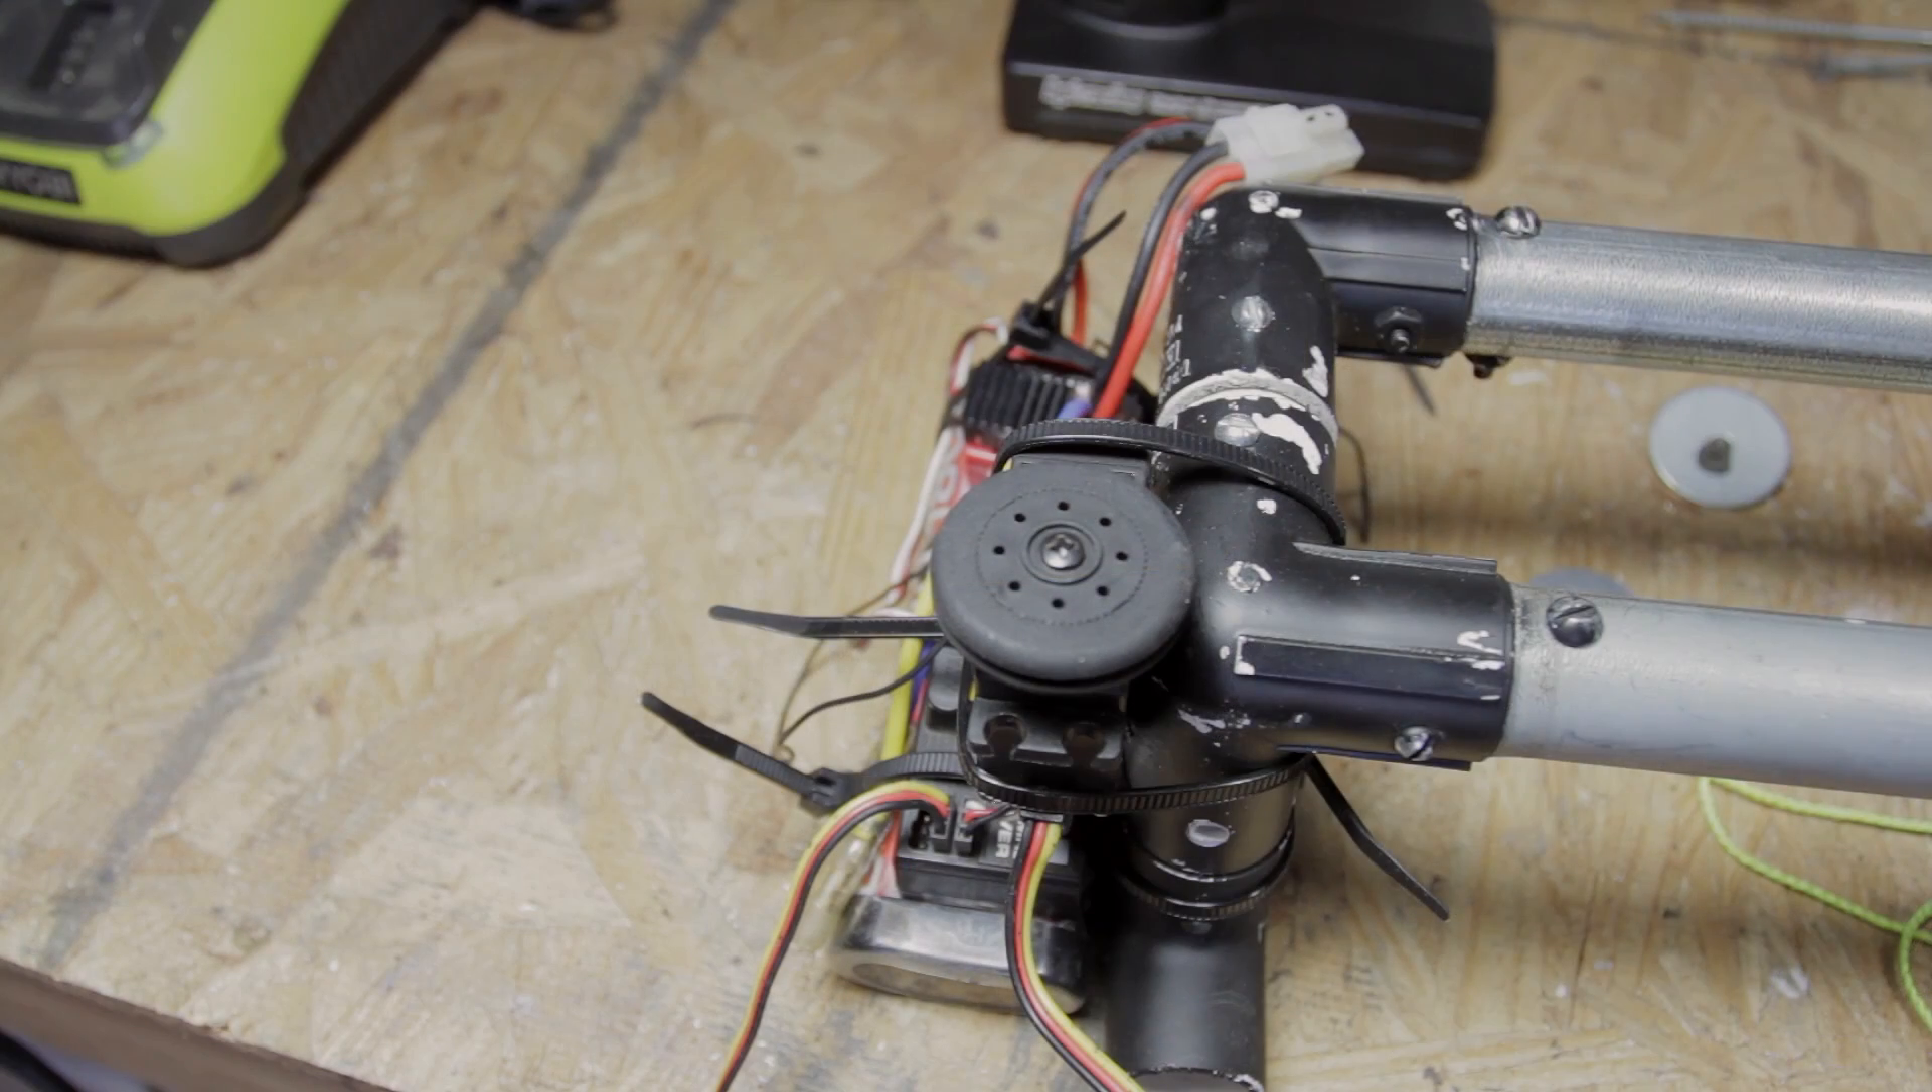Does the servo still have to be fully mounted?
No.